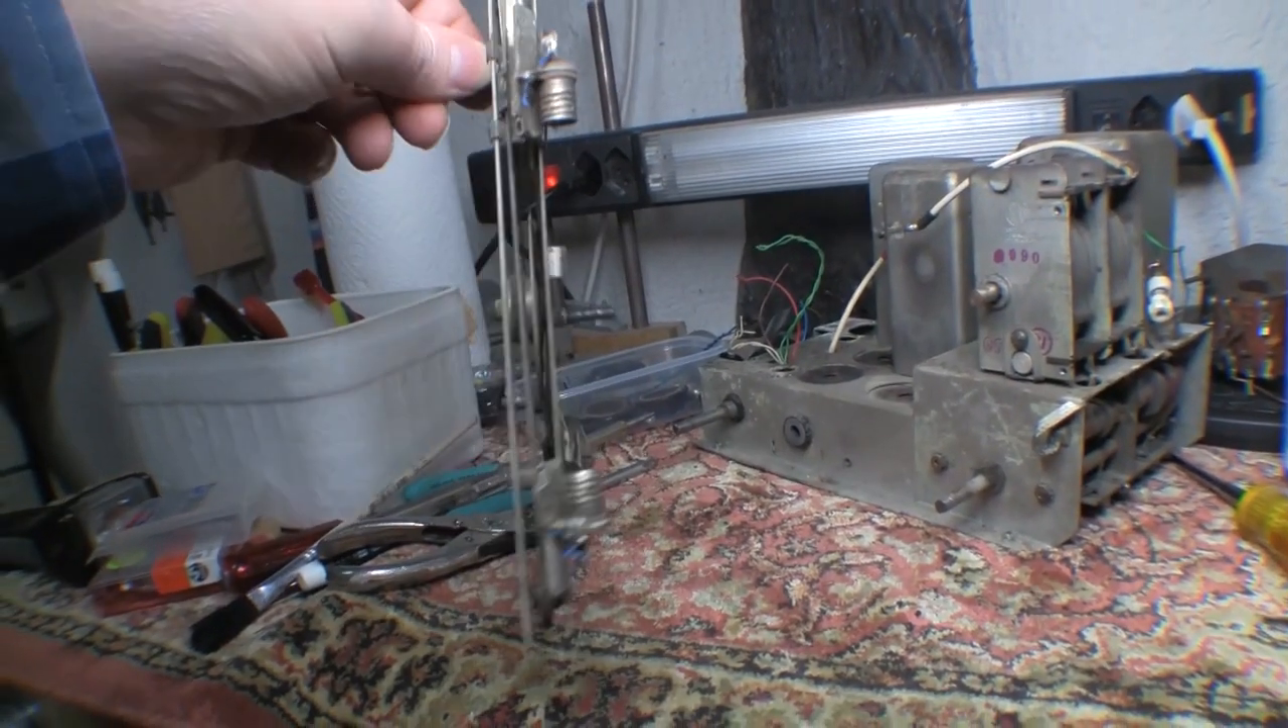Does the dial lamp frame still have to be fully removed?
No.